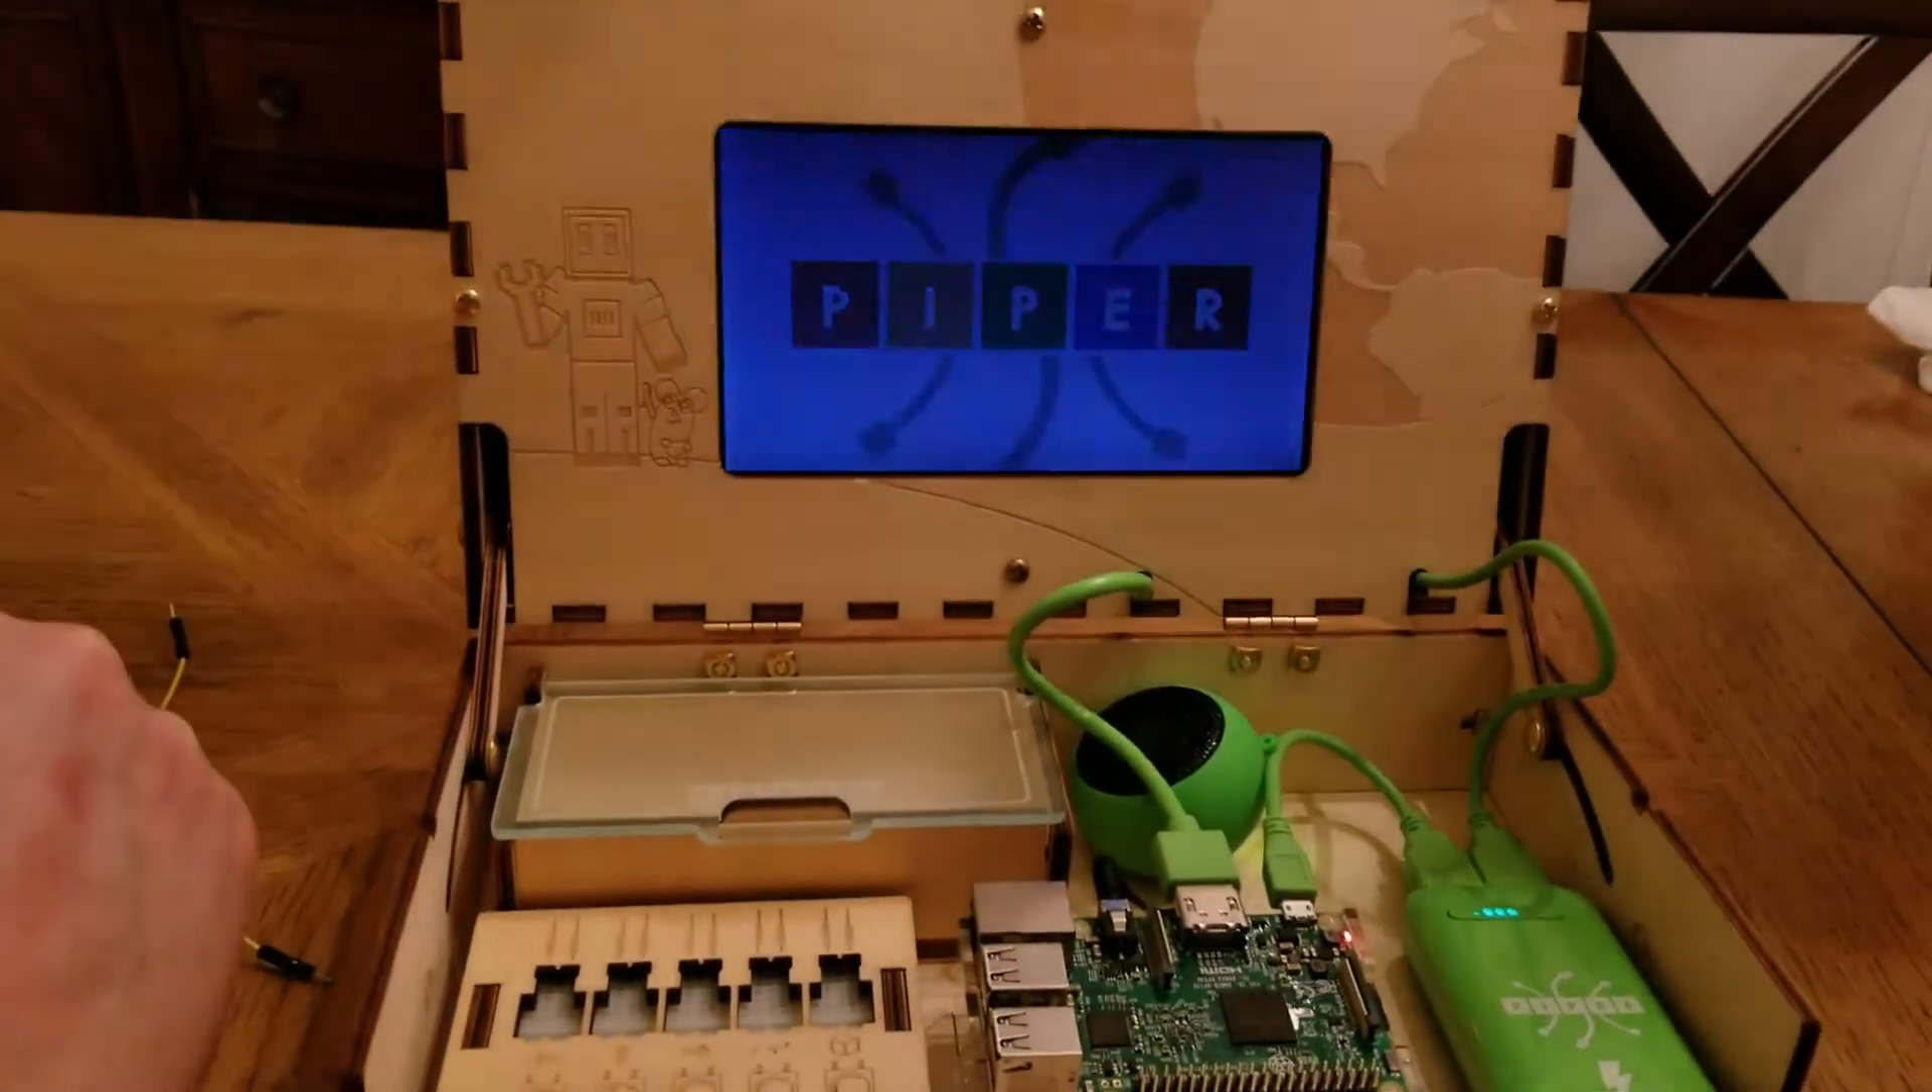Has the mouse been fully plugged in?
No.